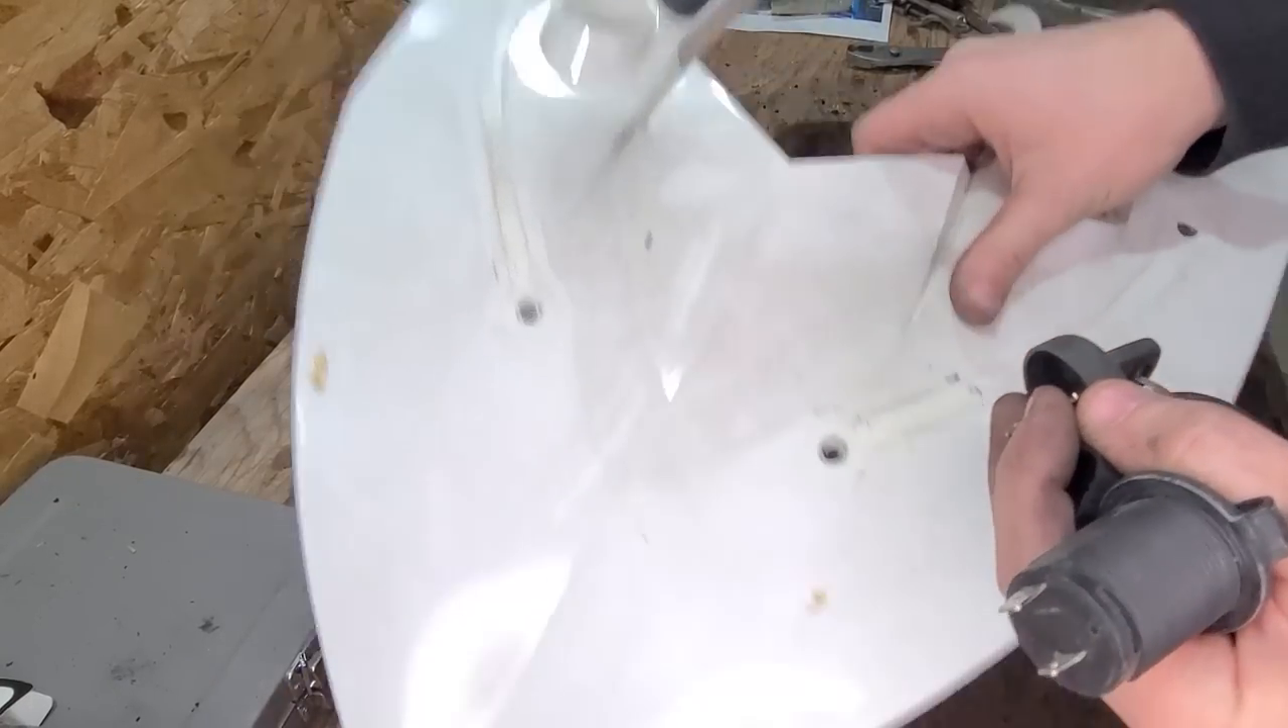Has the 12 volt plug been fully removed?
Yes.